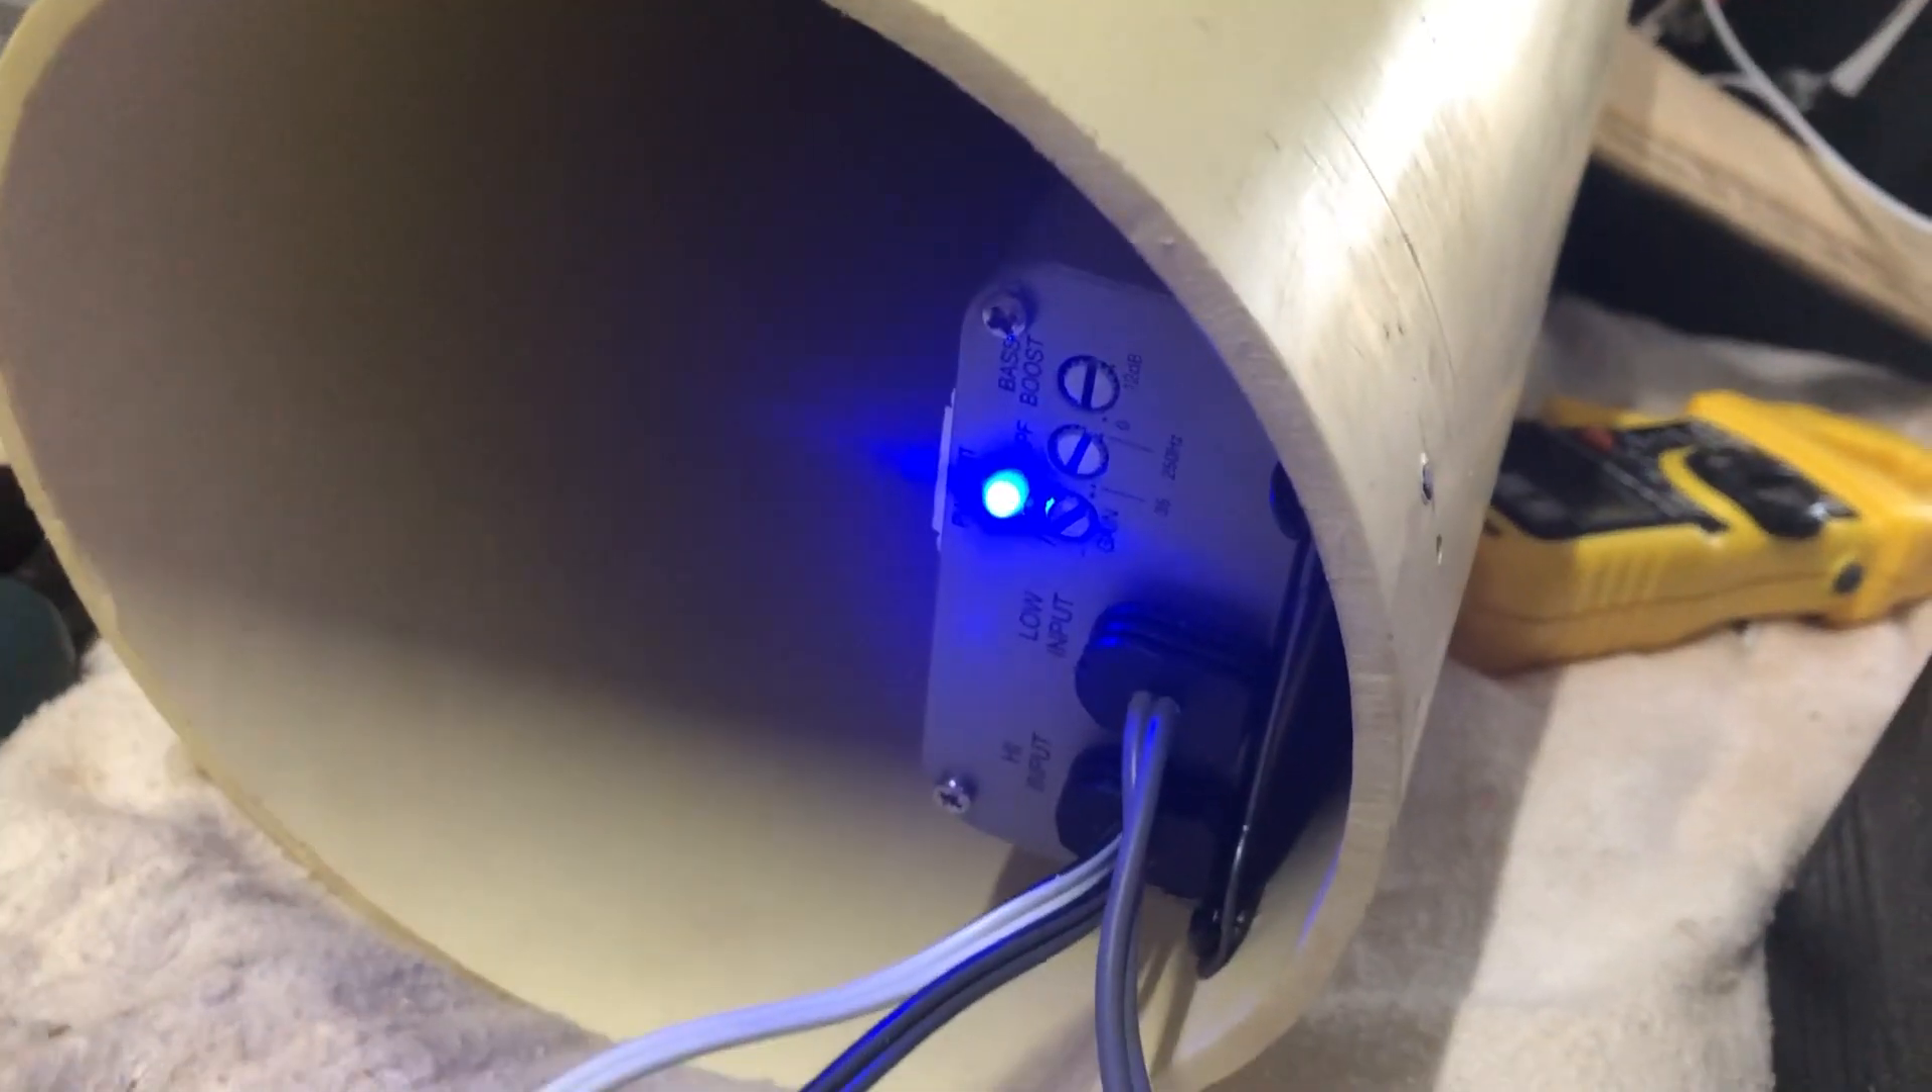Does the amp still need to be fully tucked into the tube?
No.